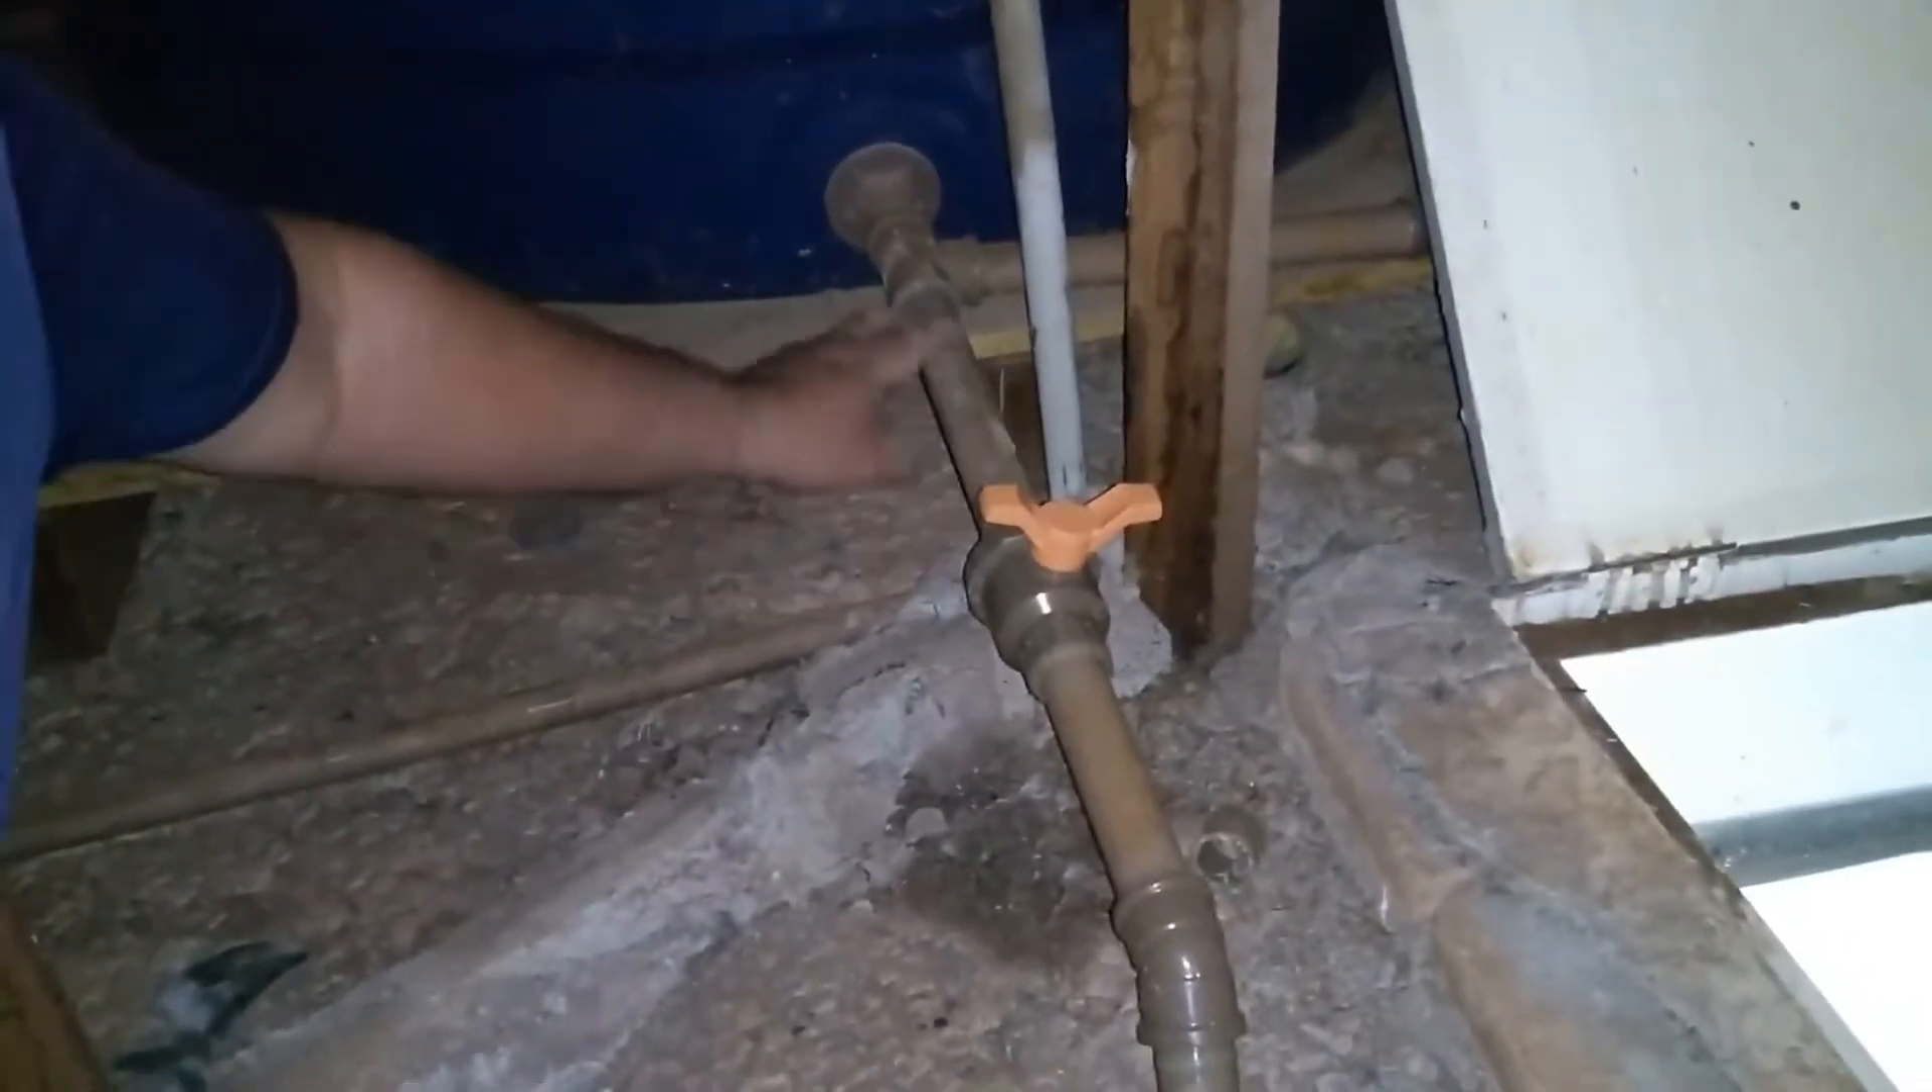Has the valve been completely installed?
Yes.